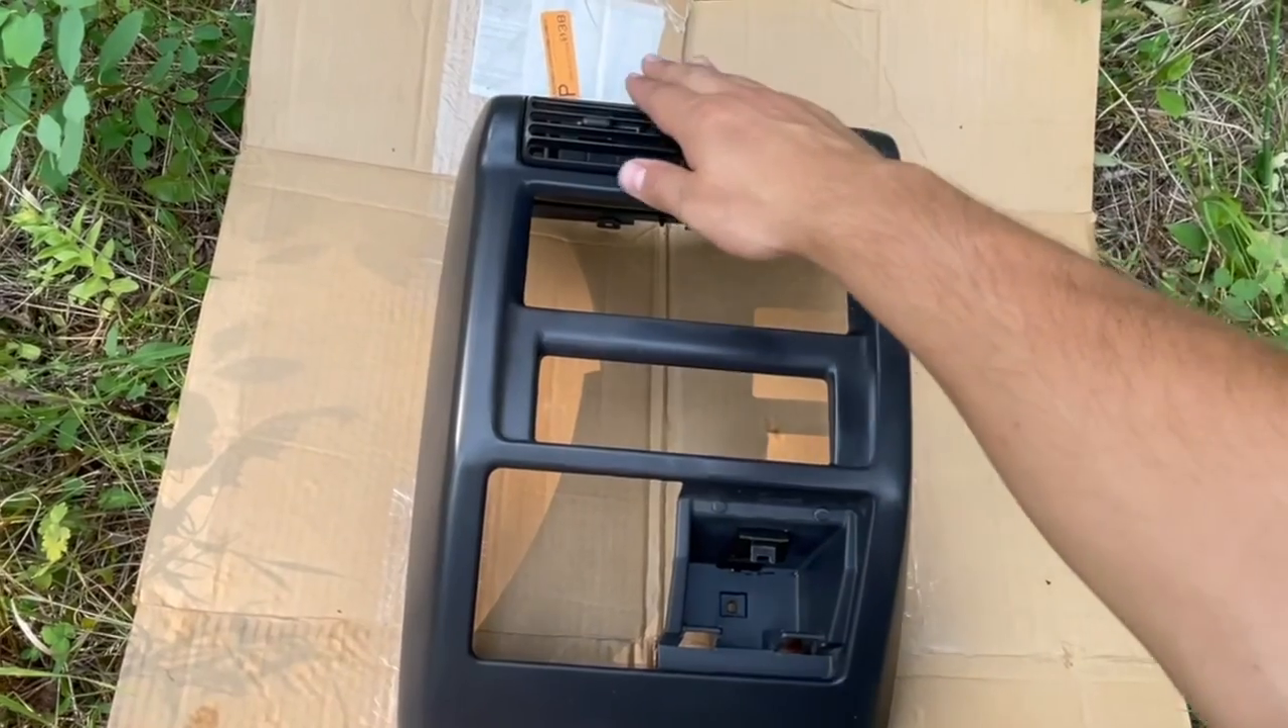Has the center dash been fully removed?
Yes.